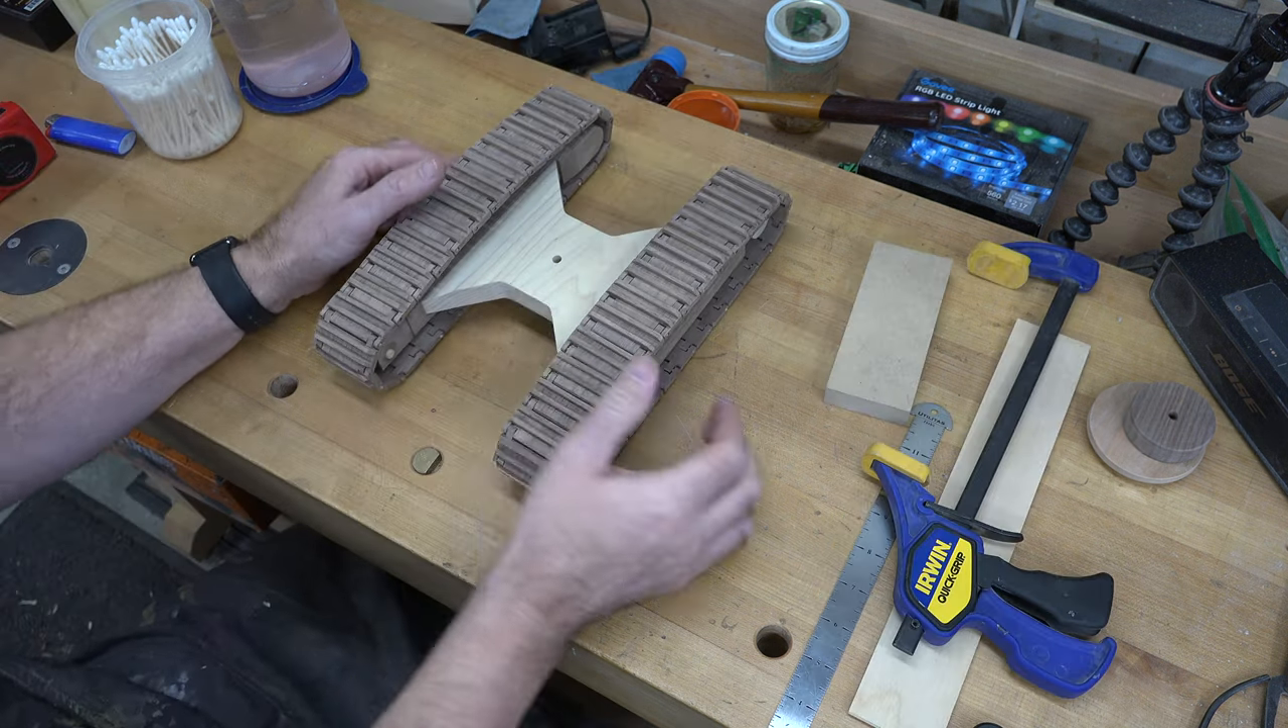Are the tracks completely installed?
Yes.